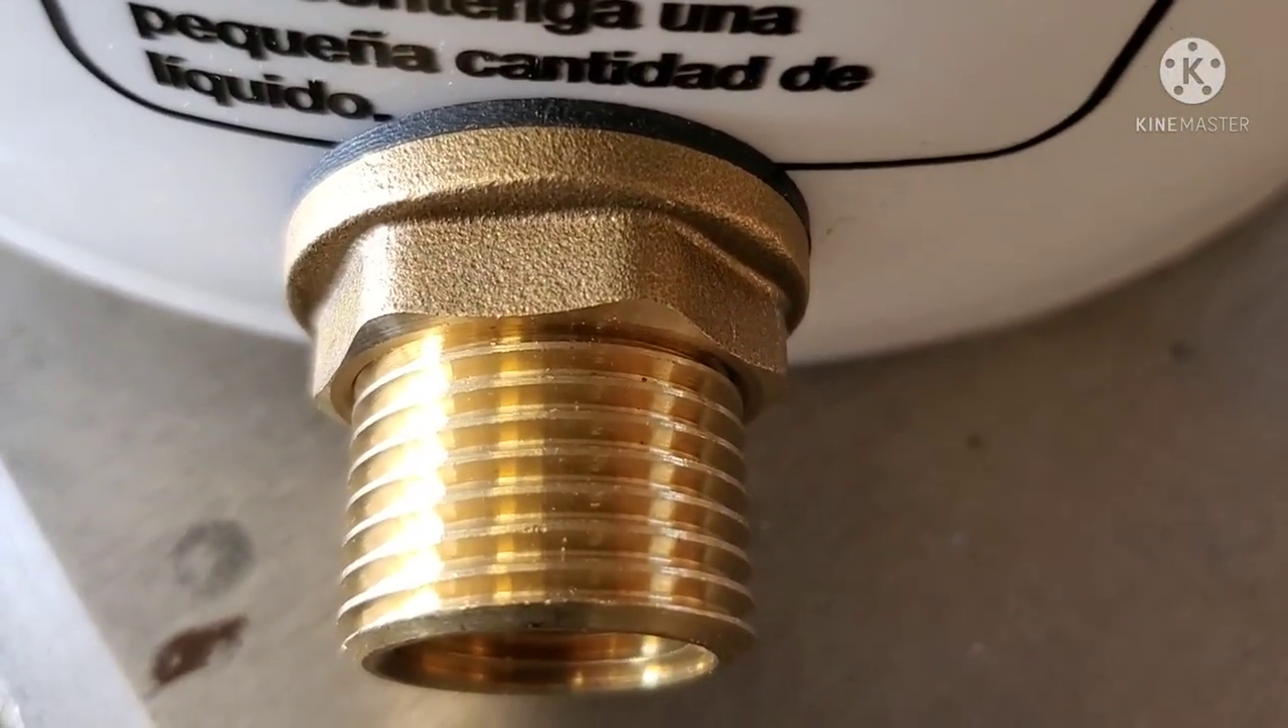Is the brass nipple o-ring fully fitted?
Yes.